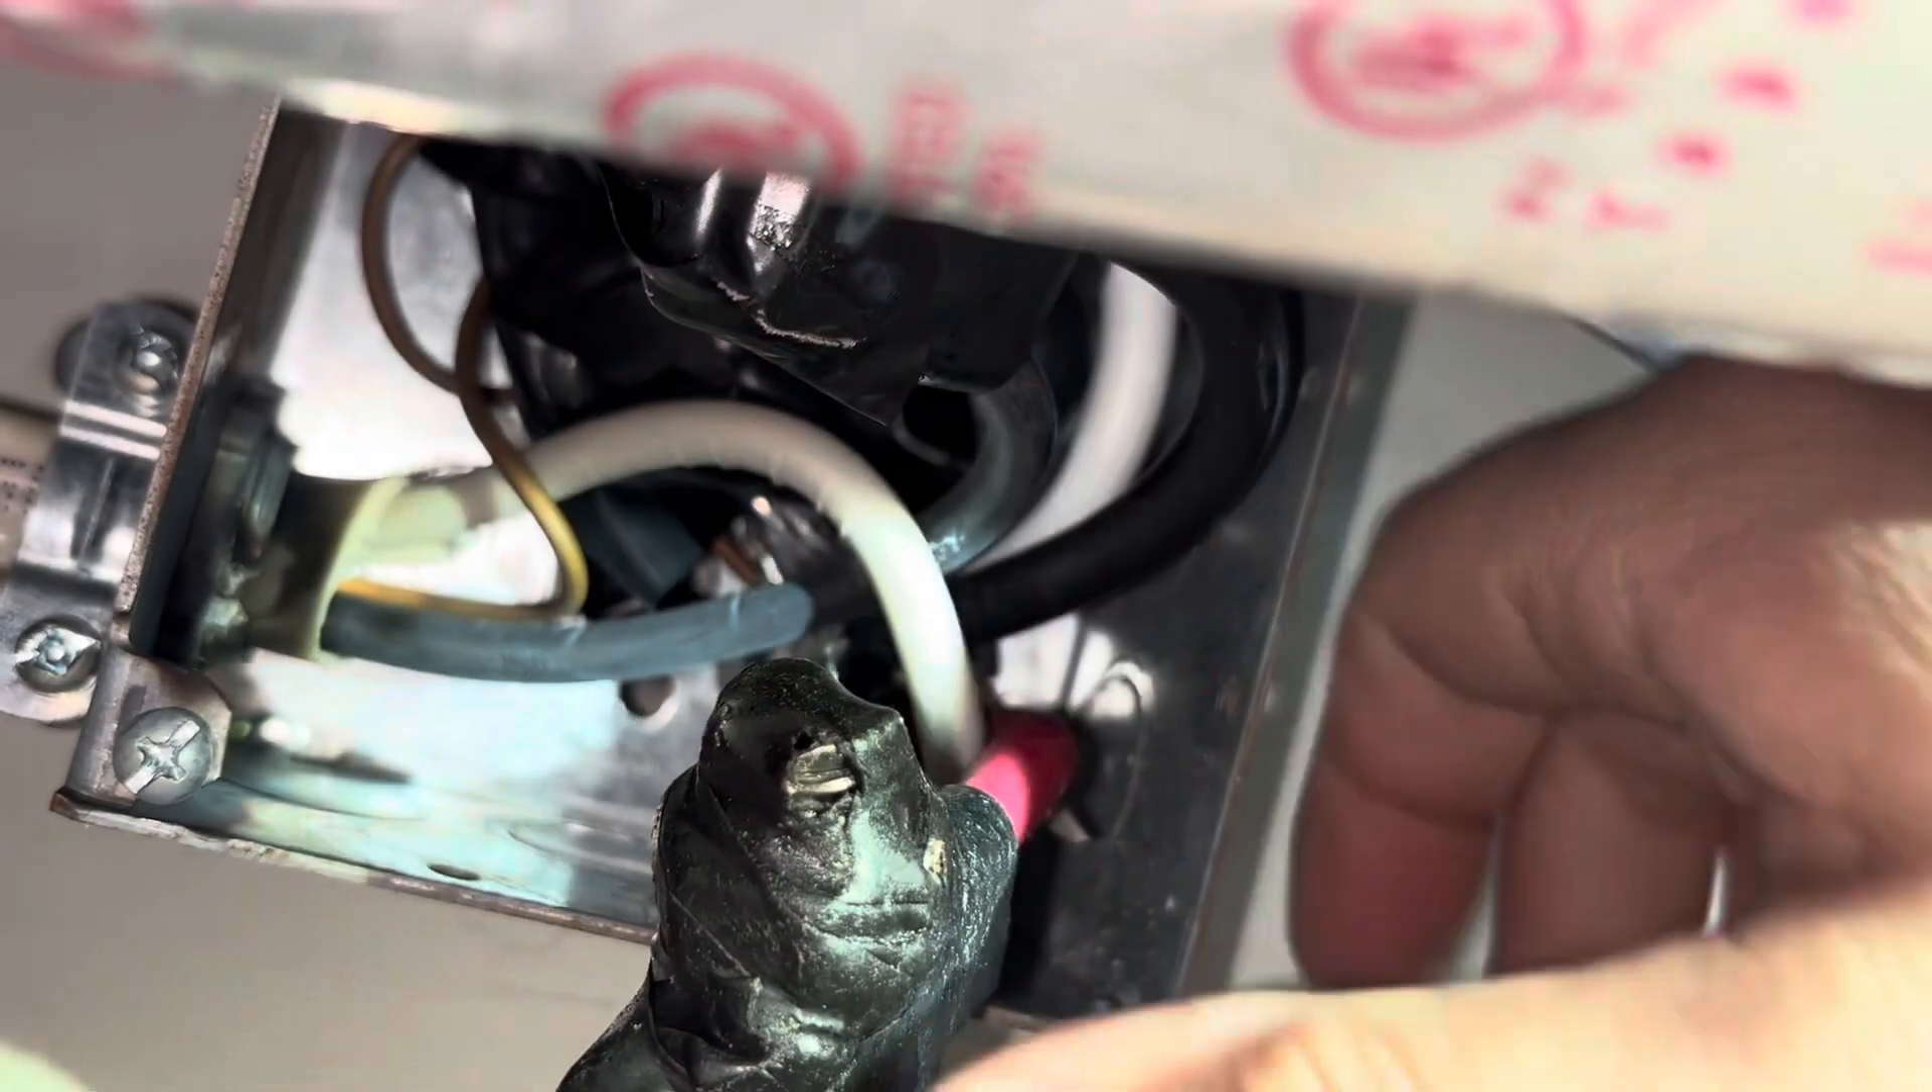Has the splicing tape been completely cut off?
No.